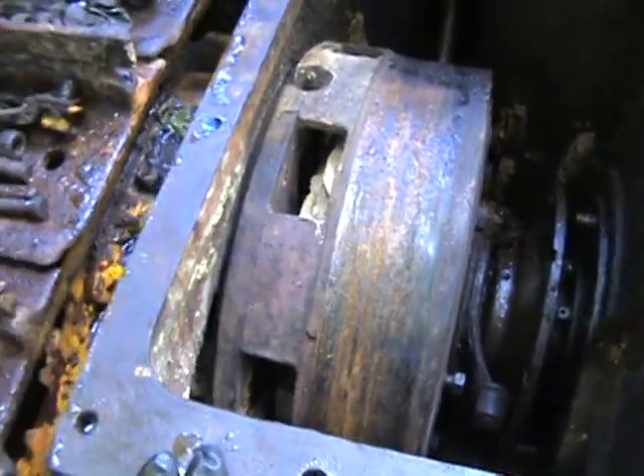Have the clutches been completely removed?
No.